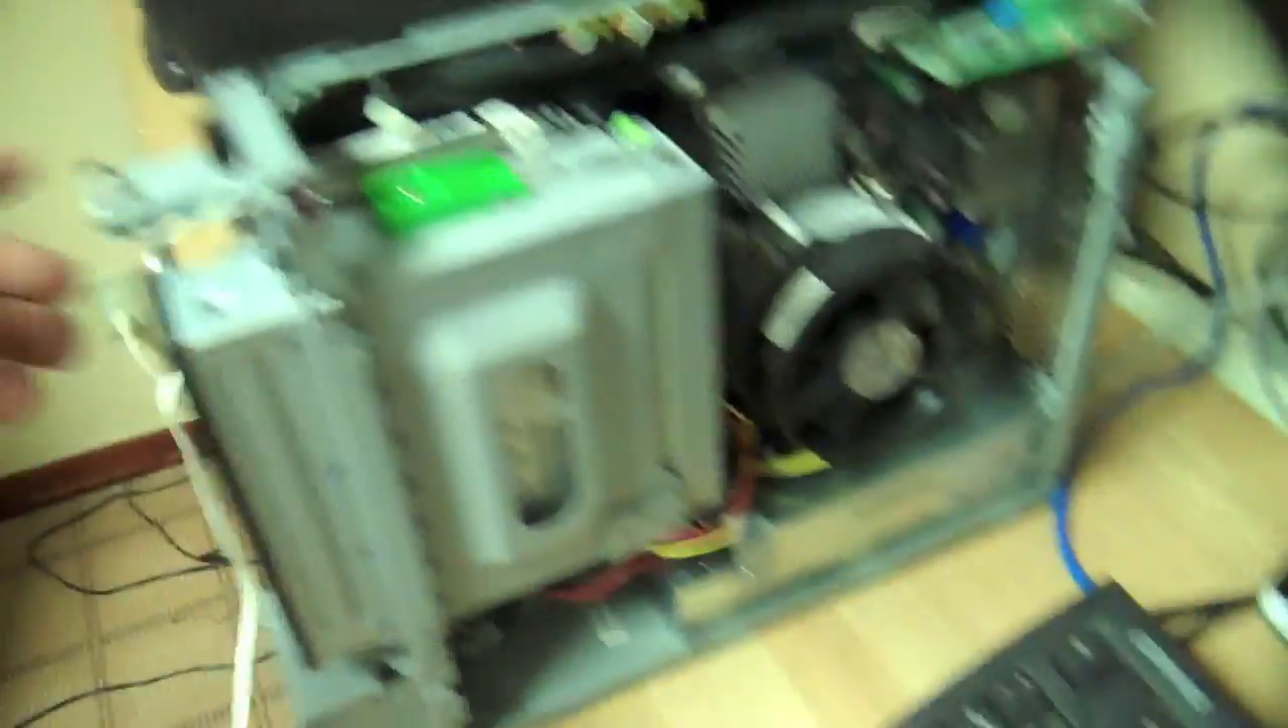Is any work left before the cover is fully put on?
Yes.